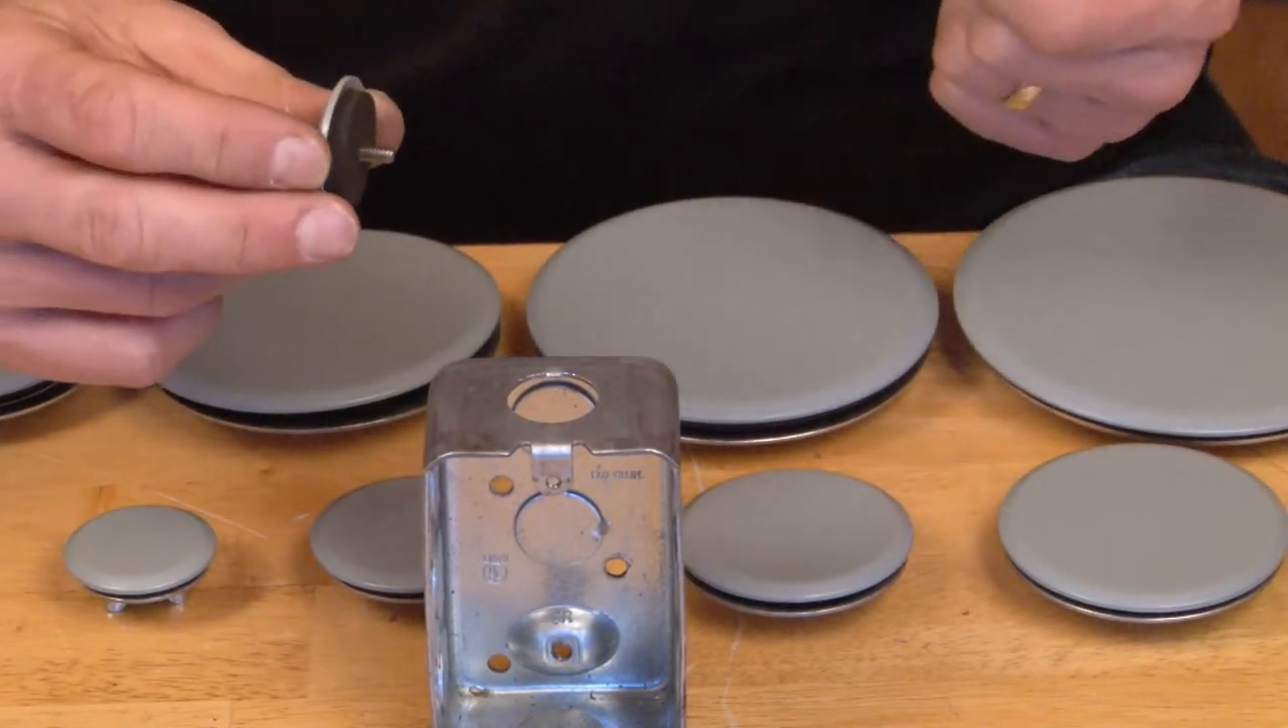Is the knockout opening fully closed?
No.